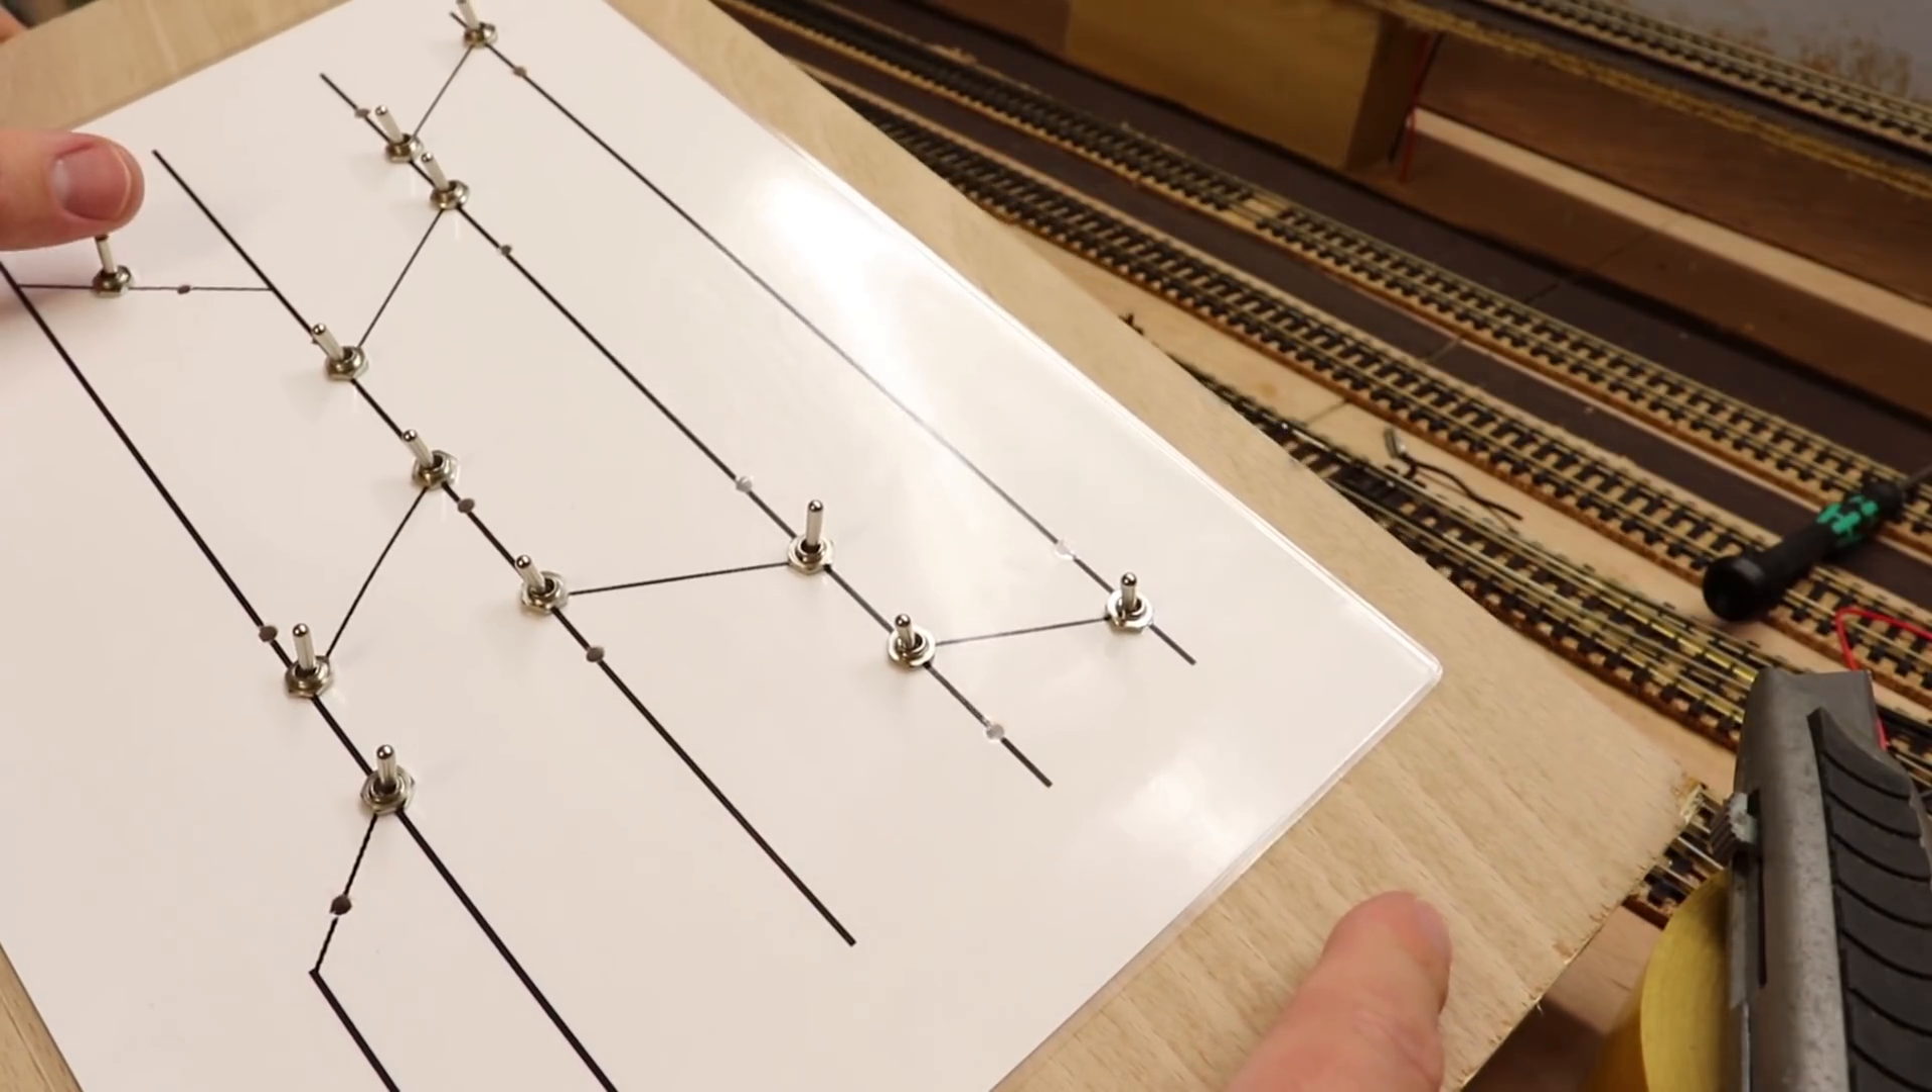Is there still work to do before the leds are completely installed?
Yes.